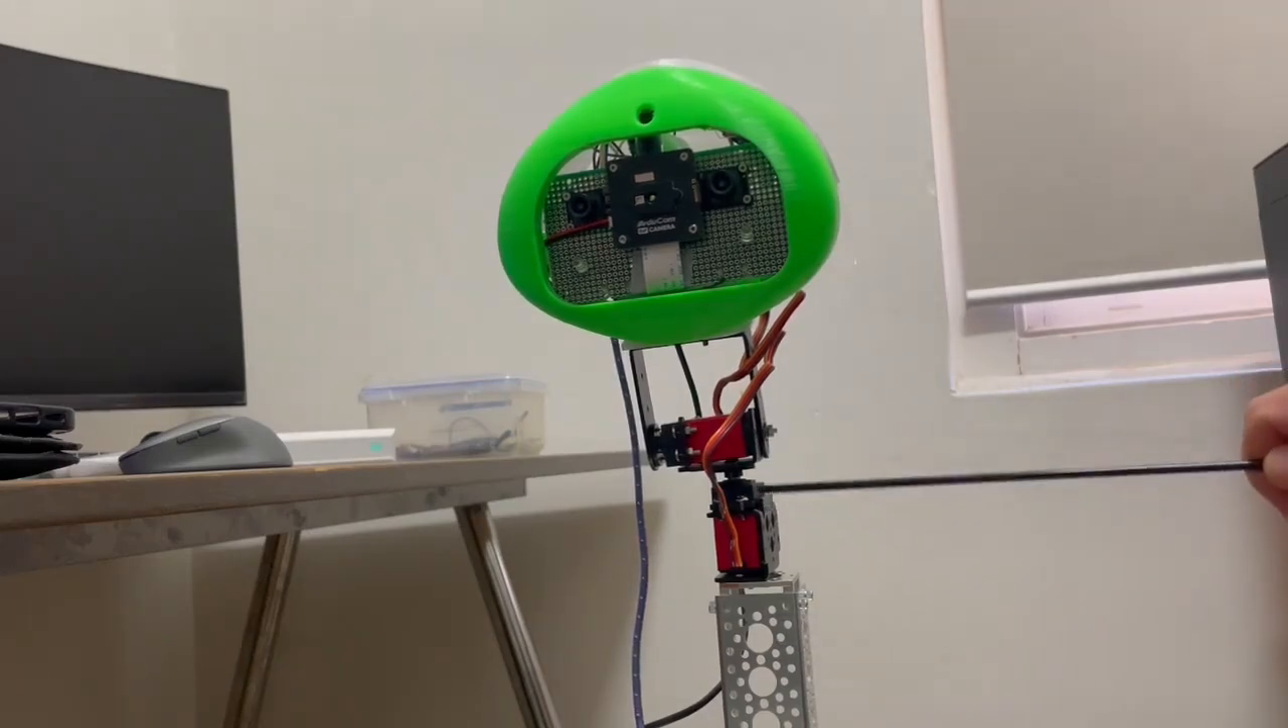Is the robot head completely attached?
Yes.